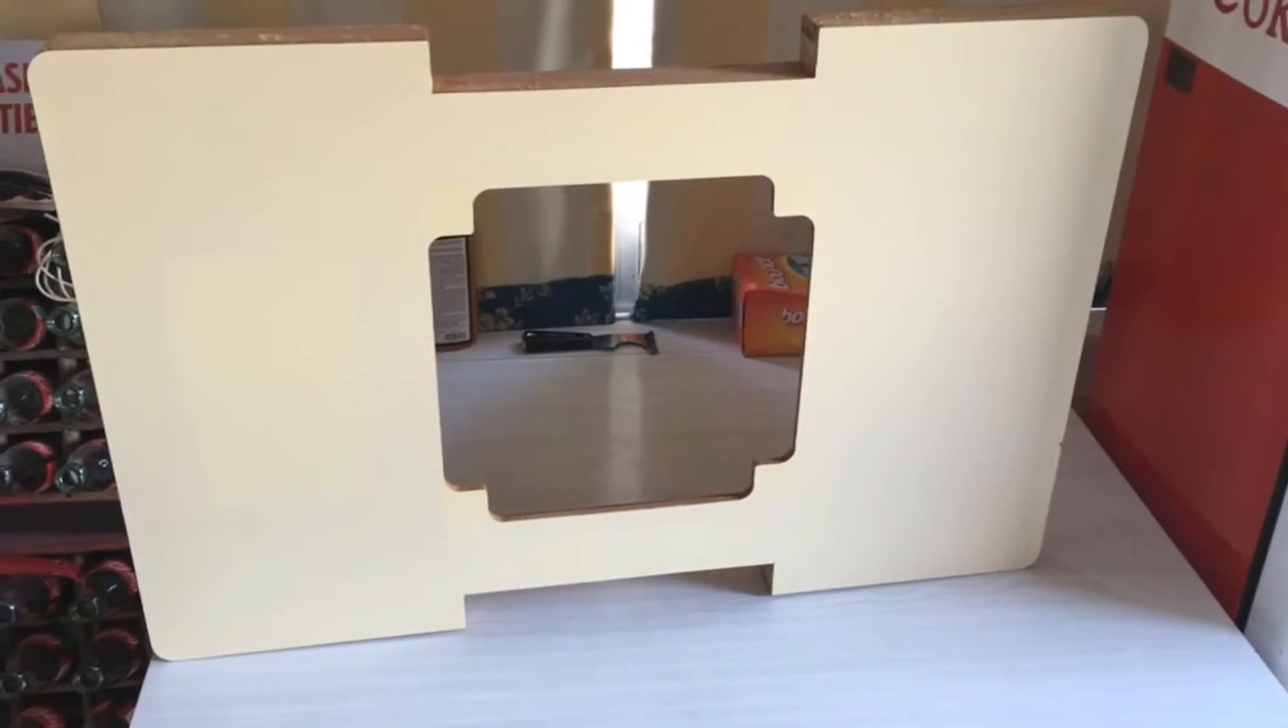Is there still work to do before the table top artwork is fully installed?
Yes.